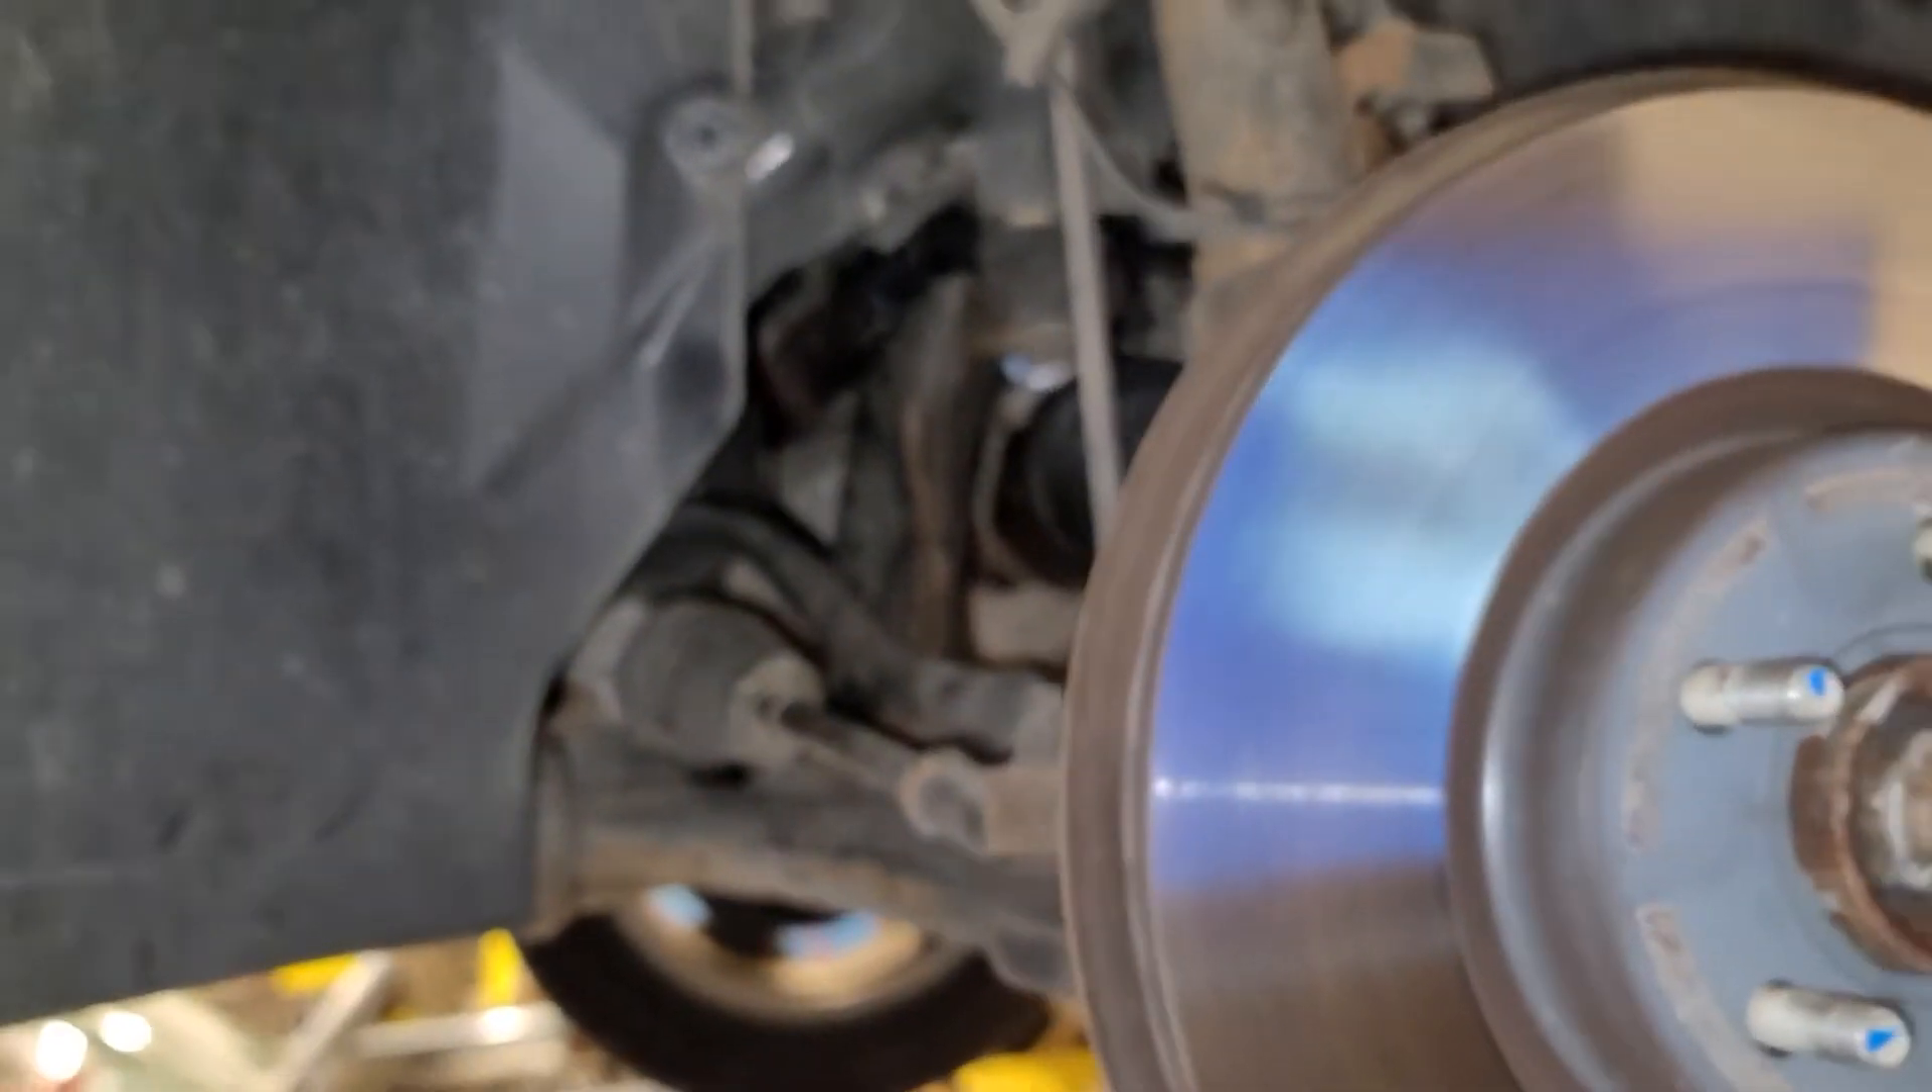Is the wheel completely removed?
Yes.